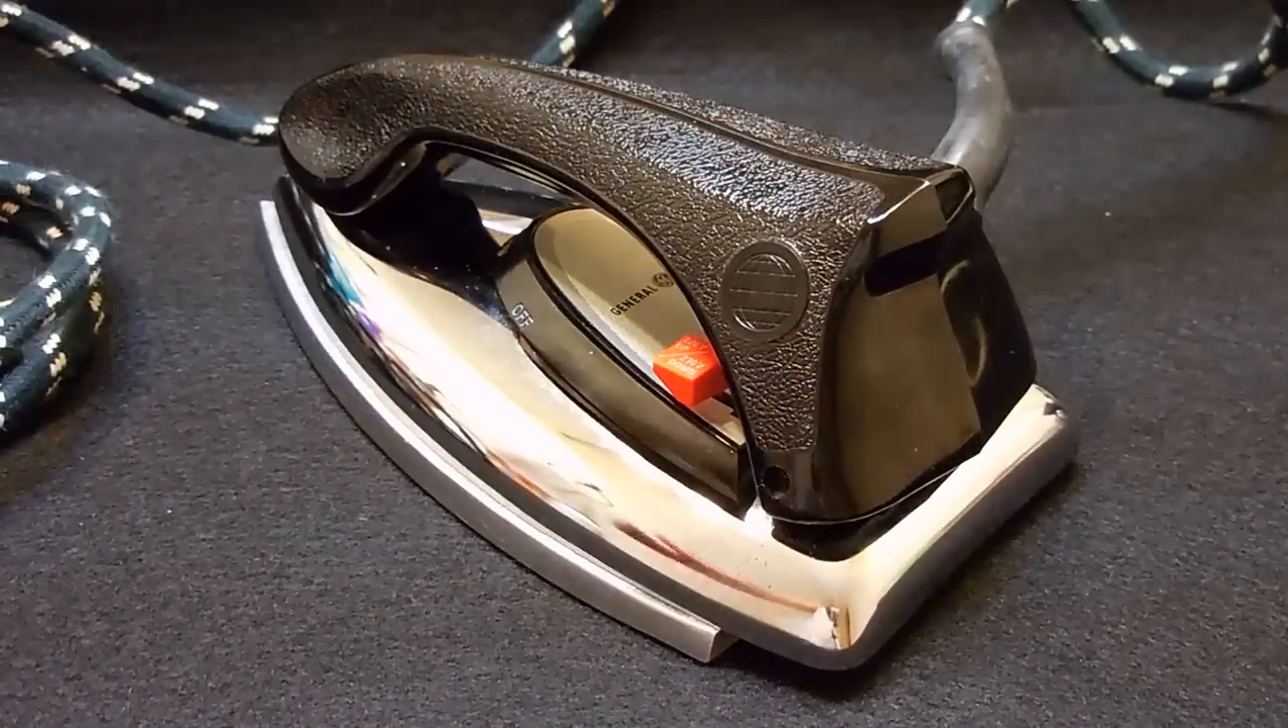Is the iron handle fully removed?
No.